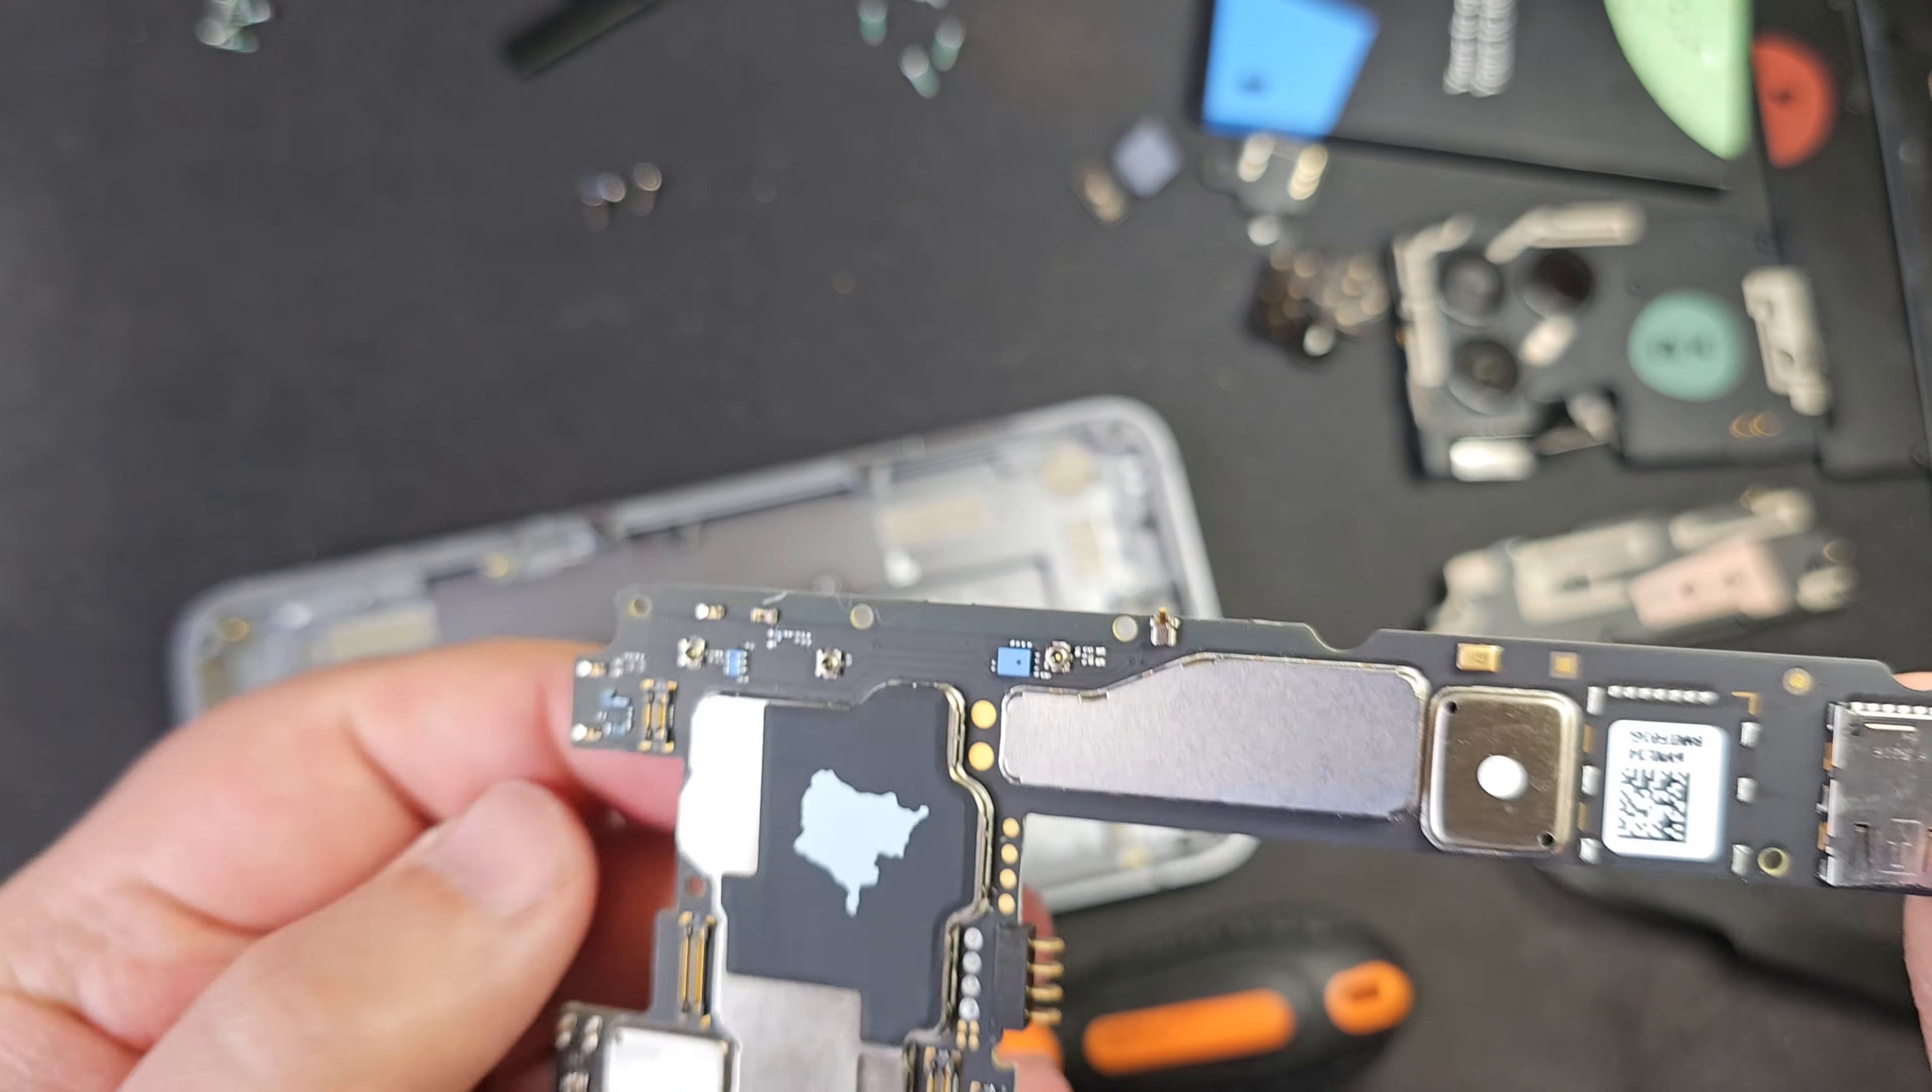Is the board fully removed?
Yes.